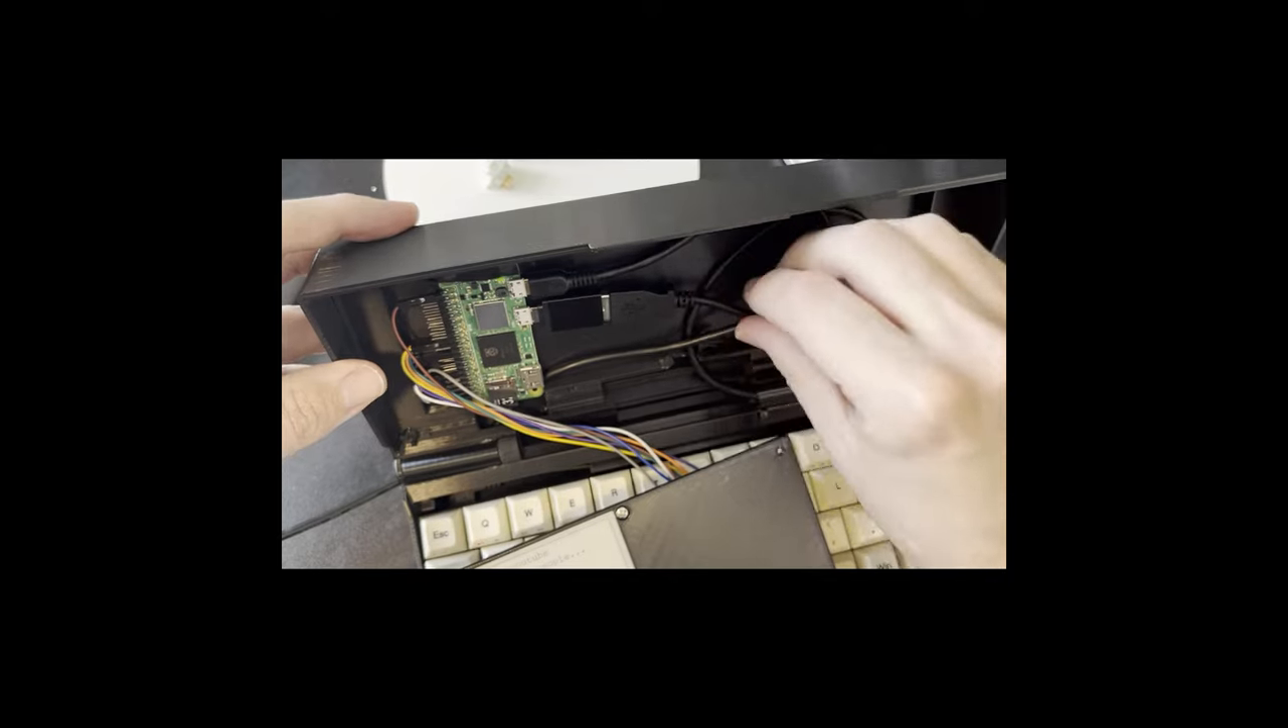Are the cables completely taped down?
No.